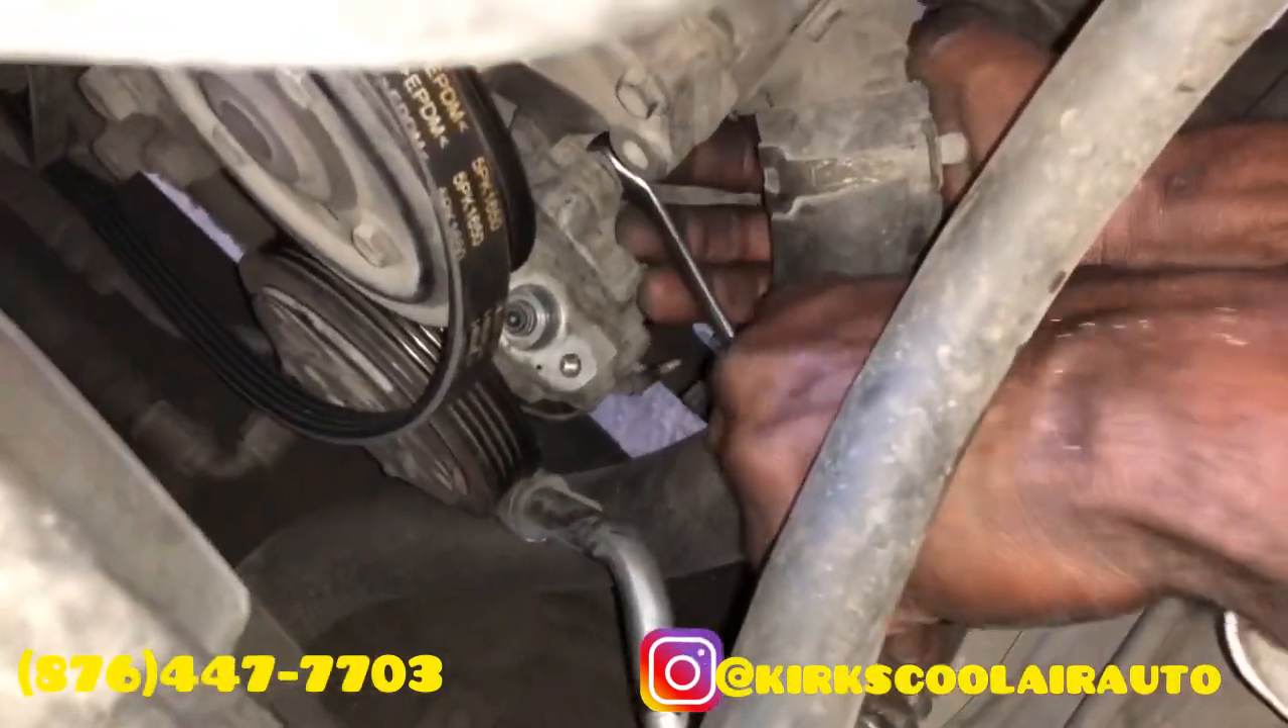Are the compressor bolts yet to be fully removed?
Yes.